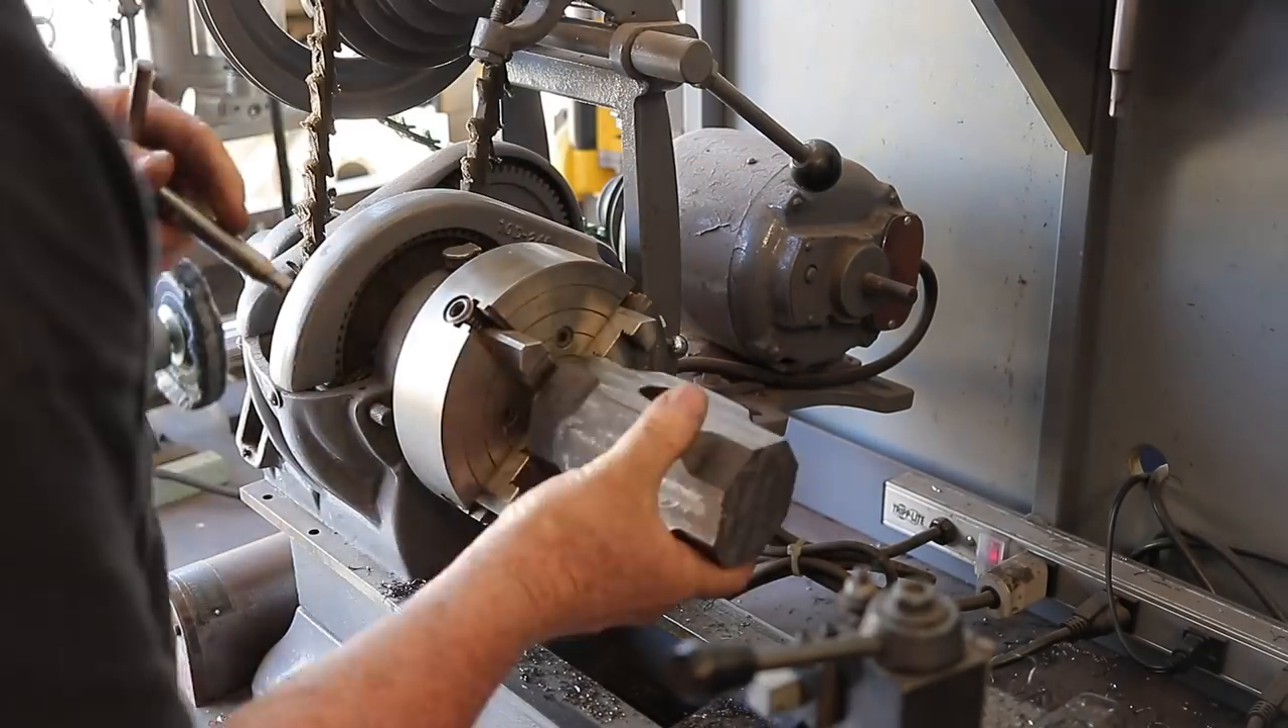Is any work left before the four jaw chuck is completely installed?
No.